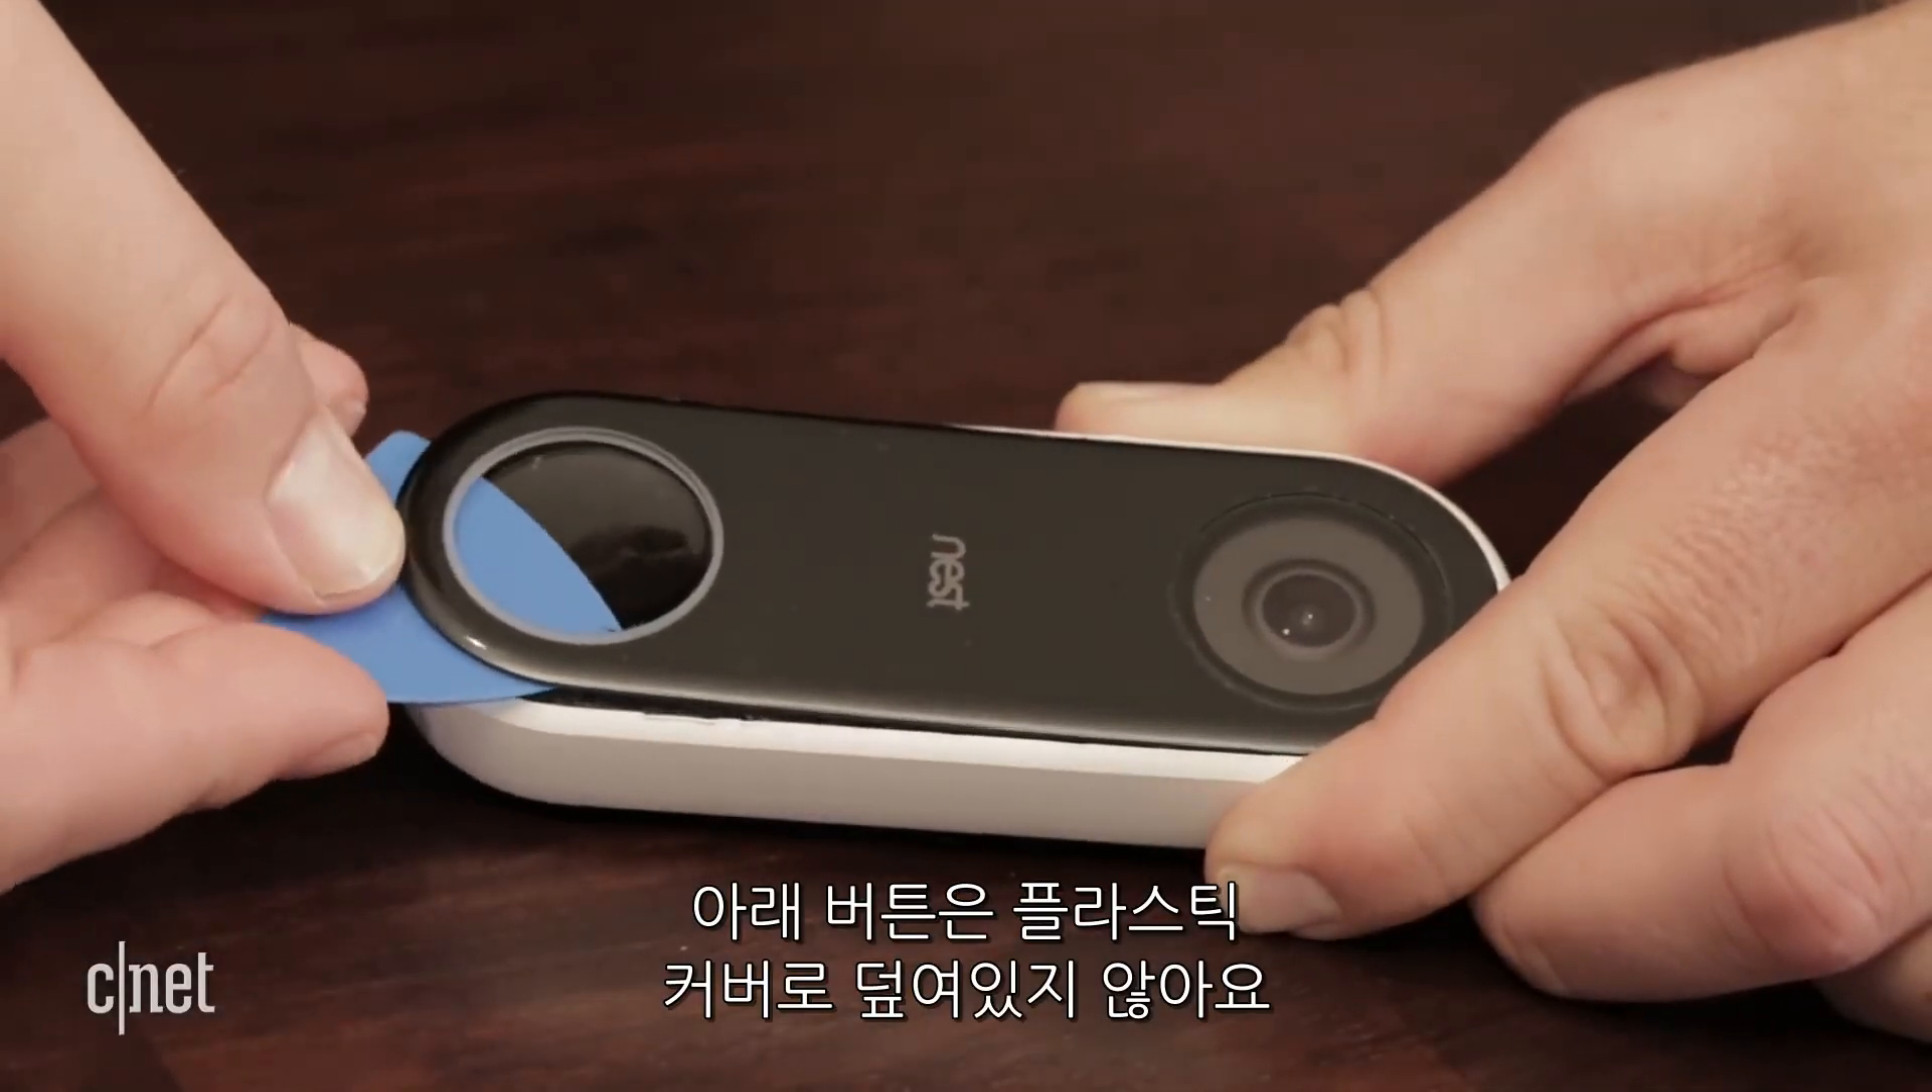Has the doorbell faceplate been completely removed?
No.